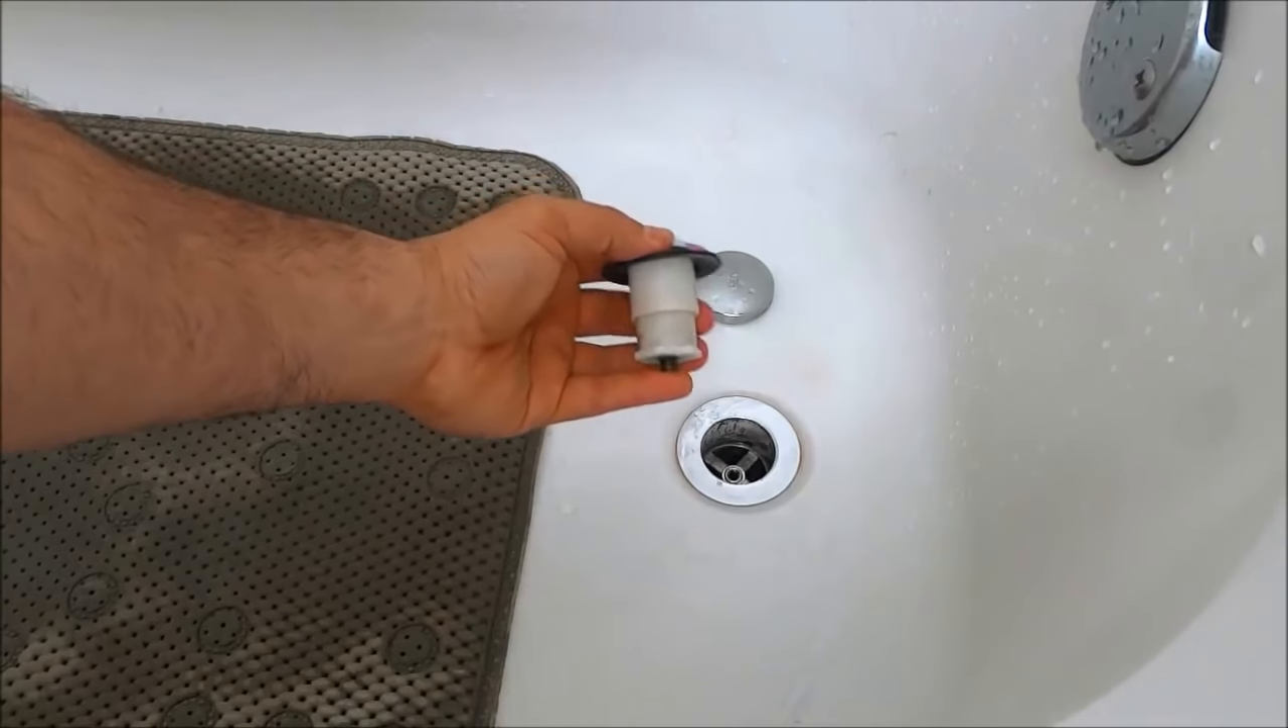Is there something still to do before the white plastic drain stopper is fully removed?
No.